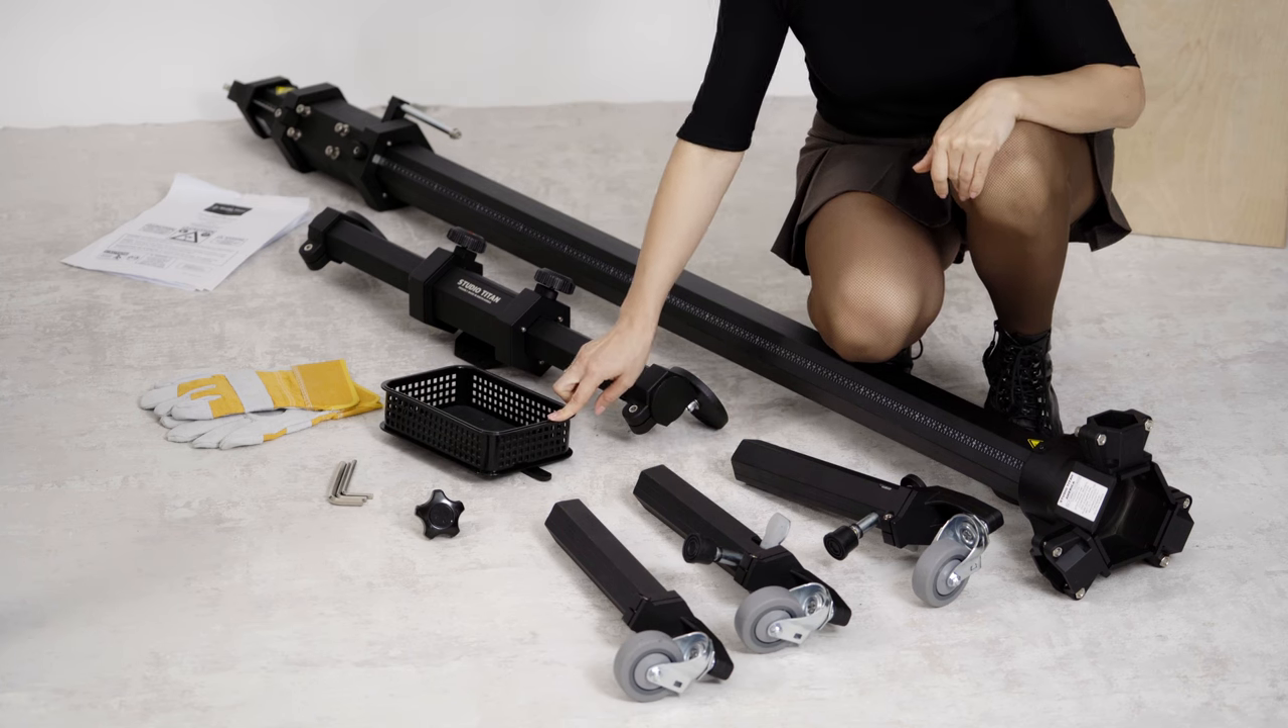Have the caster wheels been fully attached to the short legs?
Yes.